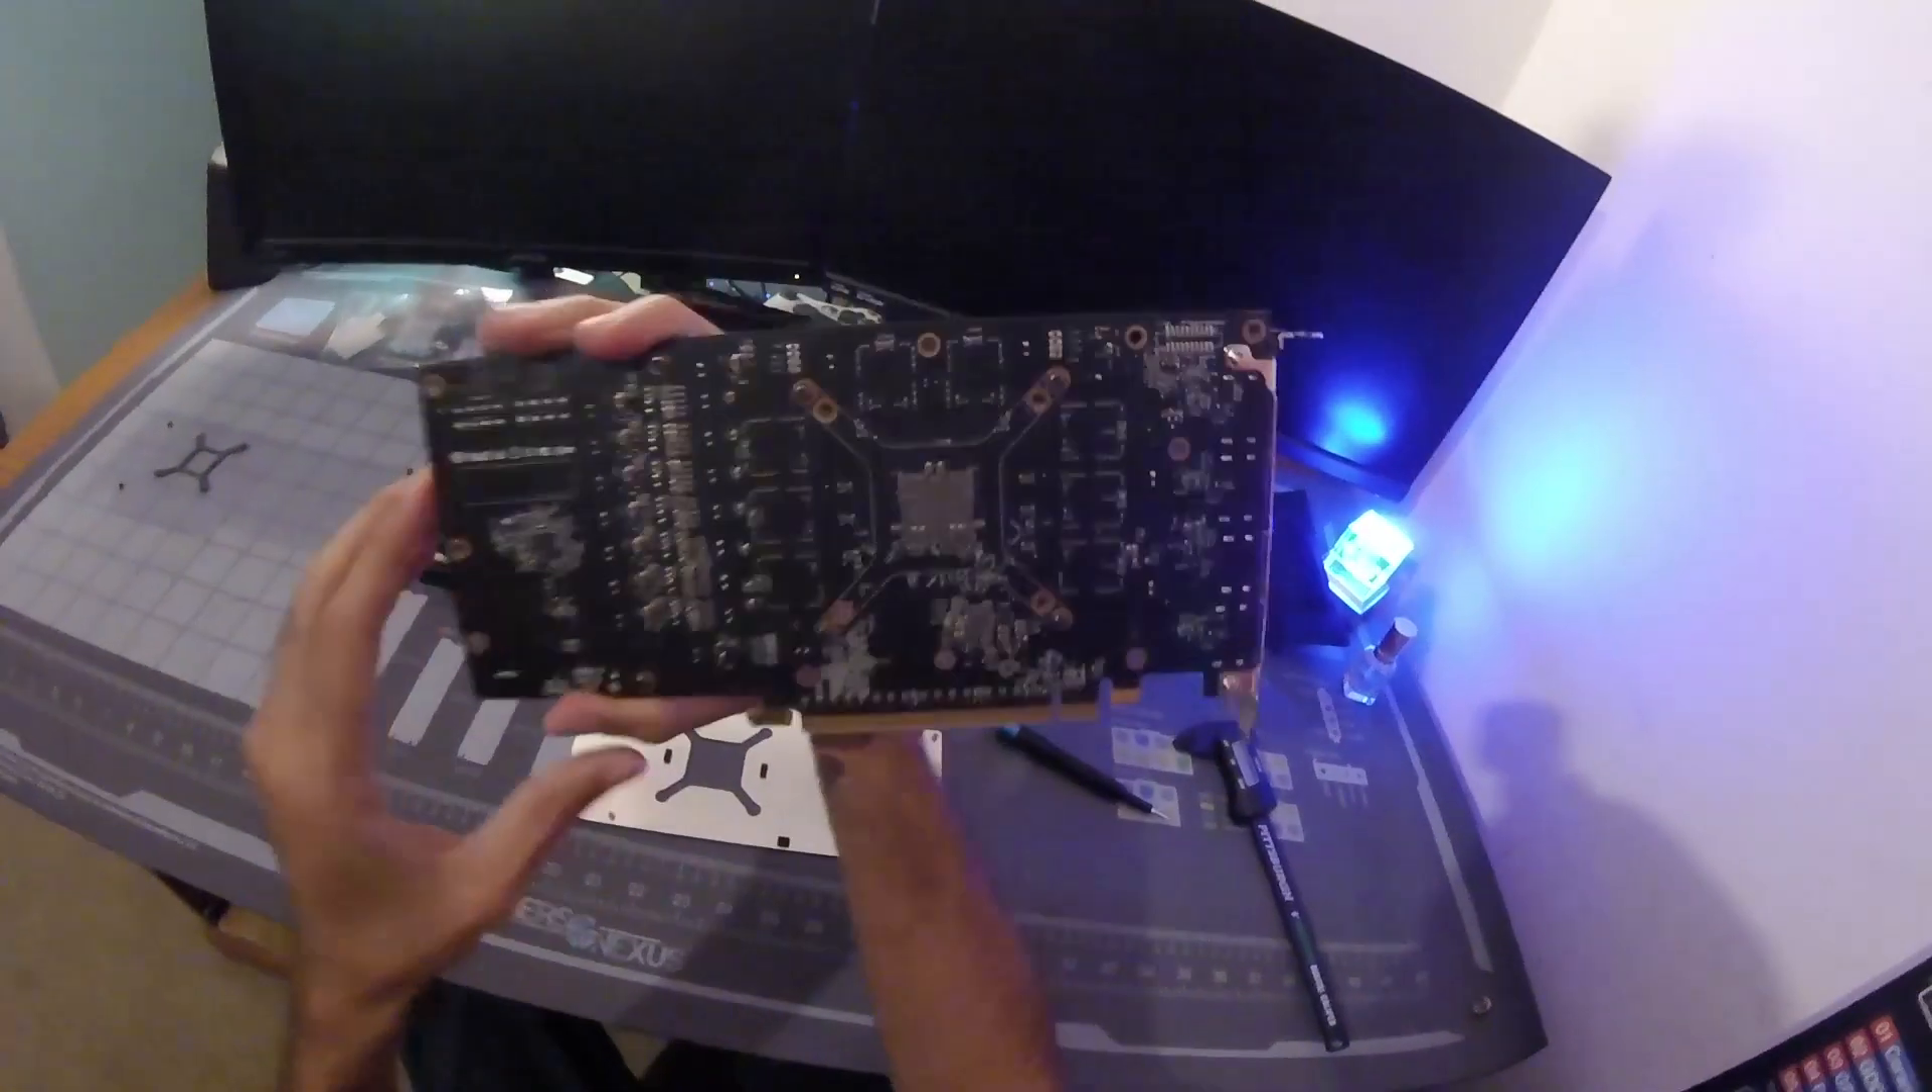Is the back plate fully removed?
Yes.